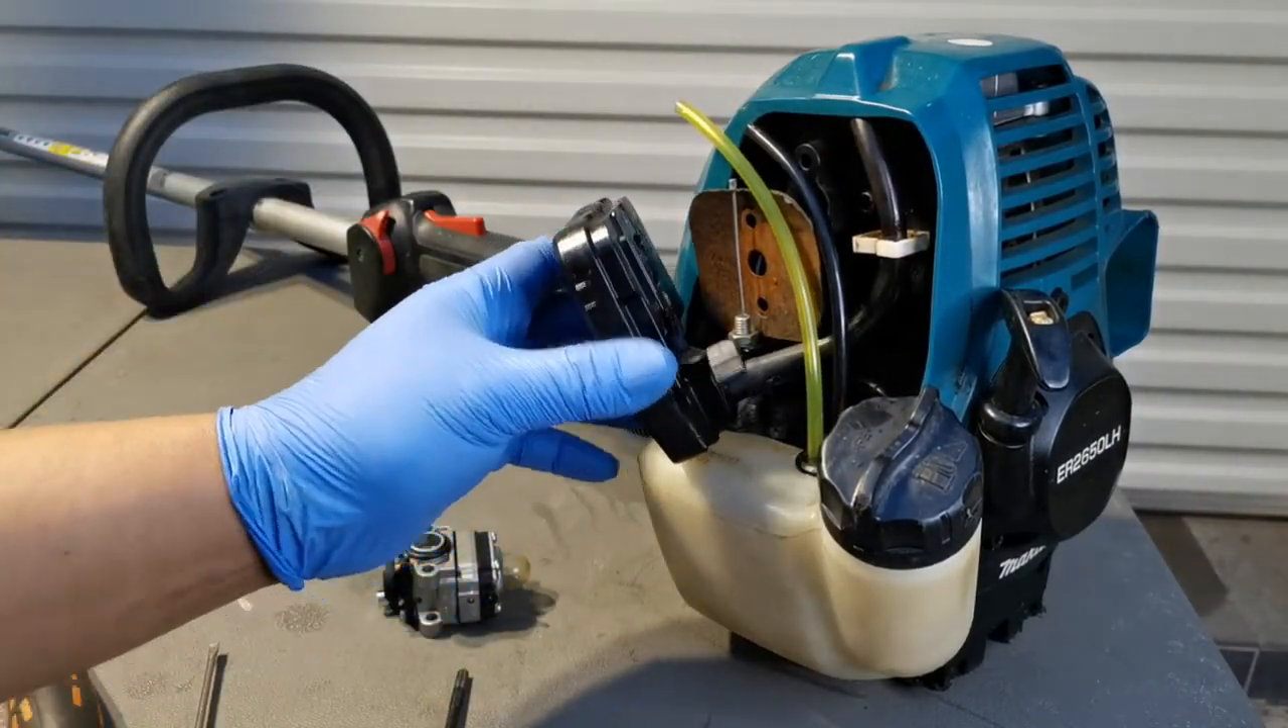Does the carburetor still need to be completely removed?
No.